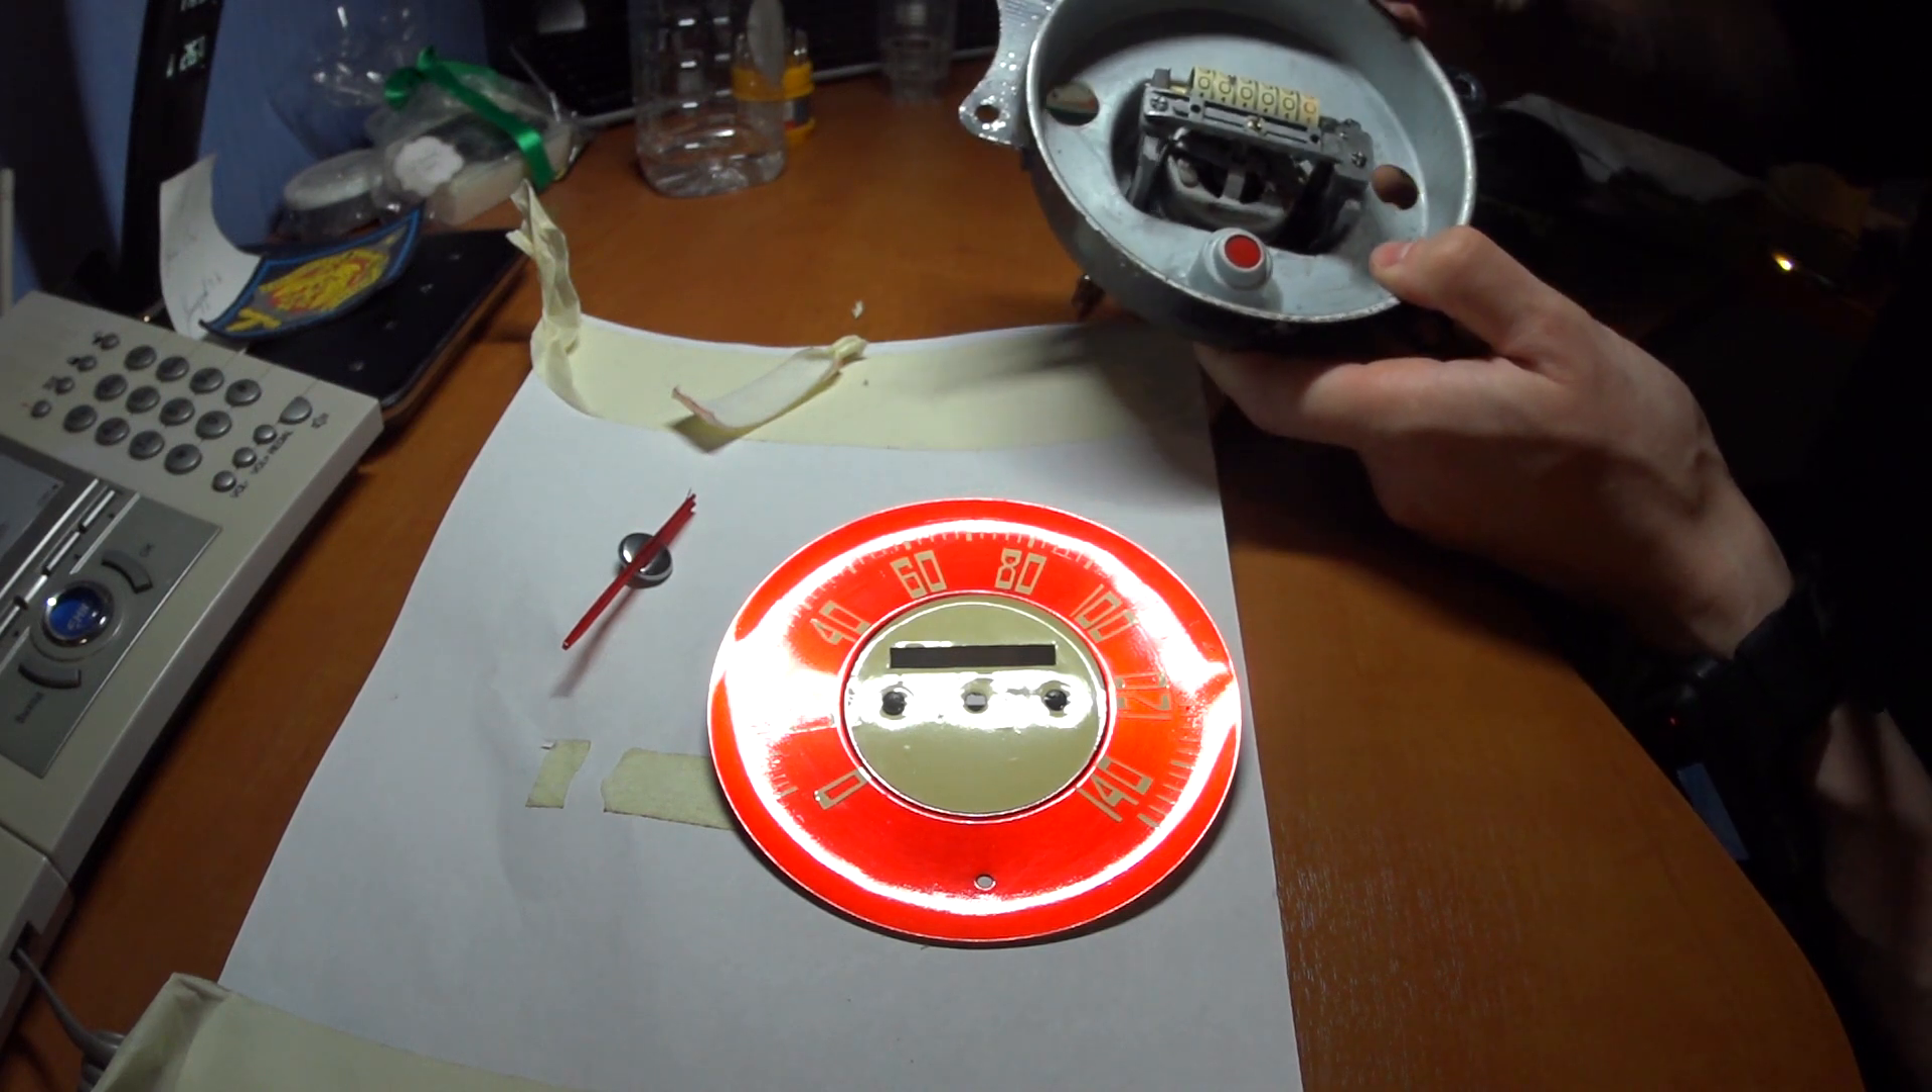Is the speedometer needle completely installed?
No.